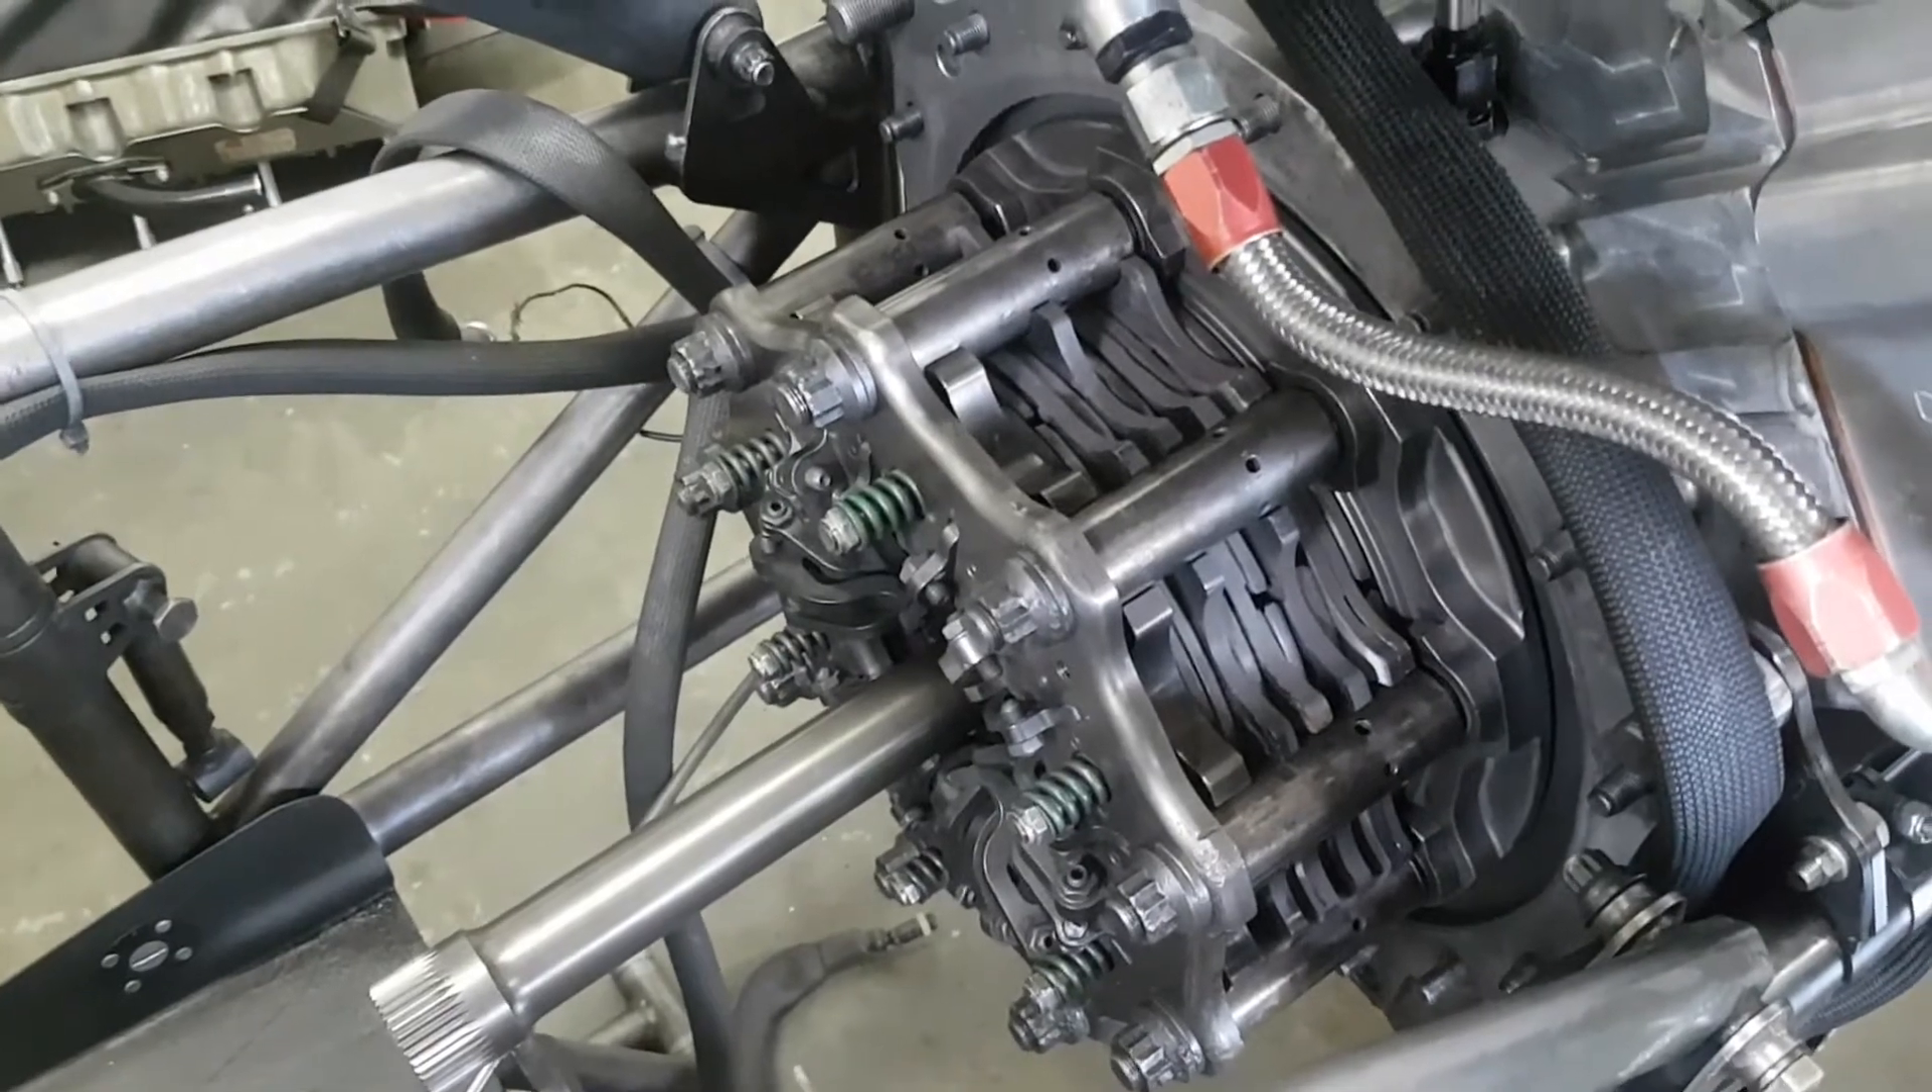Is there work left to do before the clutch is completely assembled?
No.